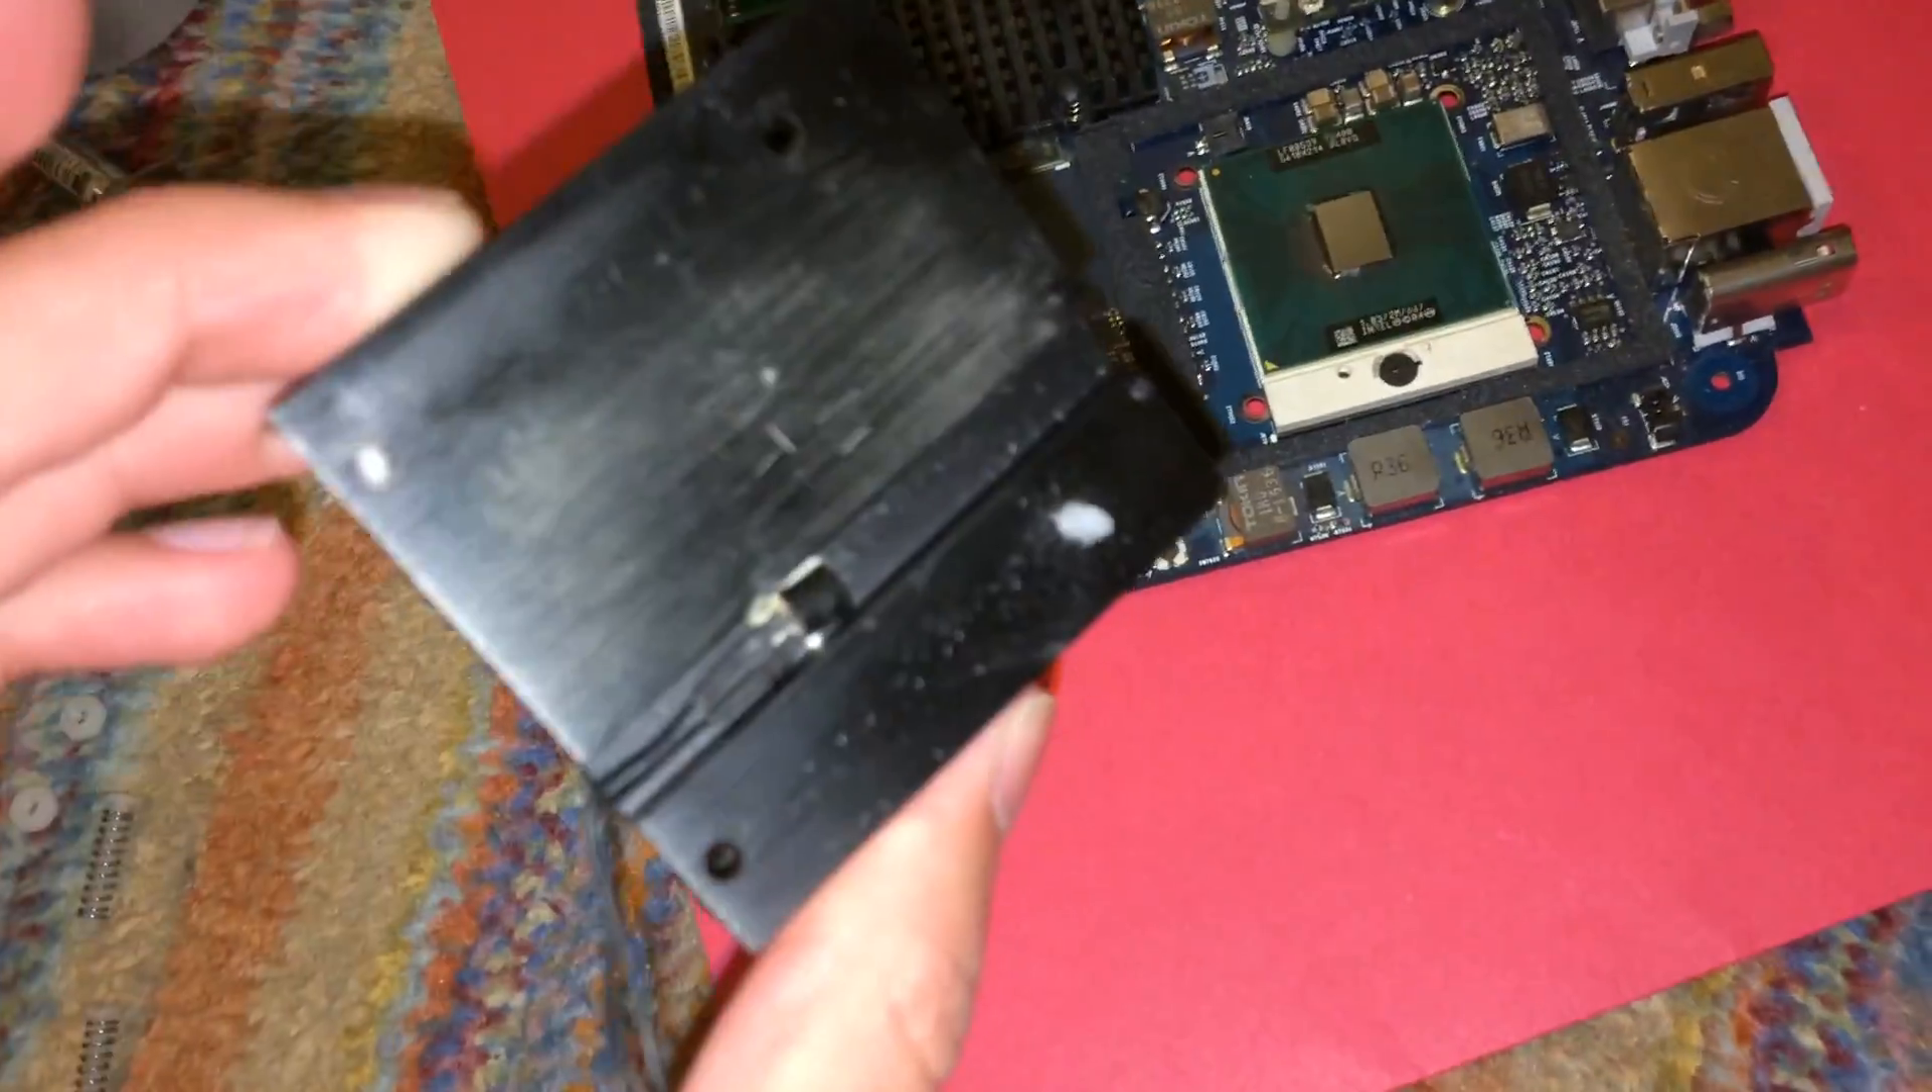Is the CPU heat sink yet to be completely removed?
No.